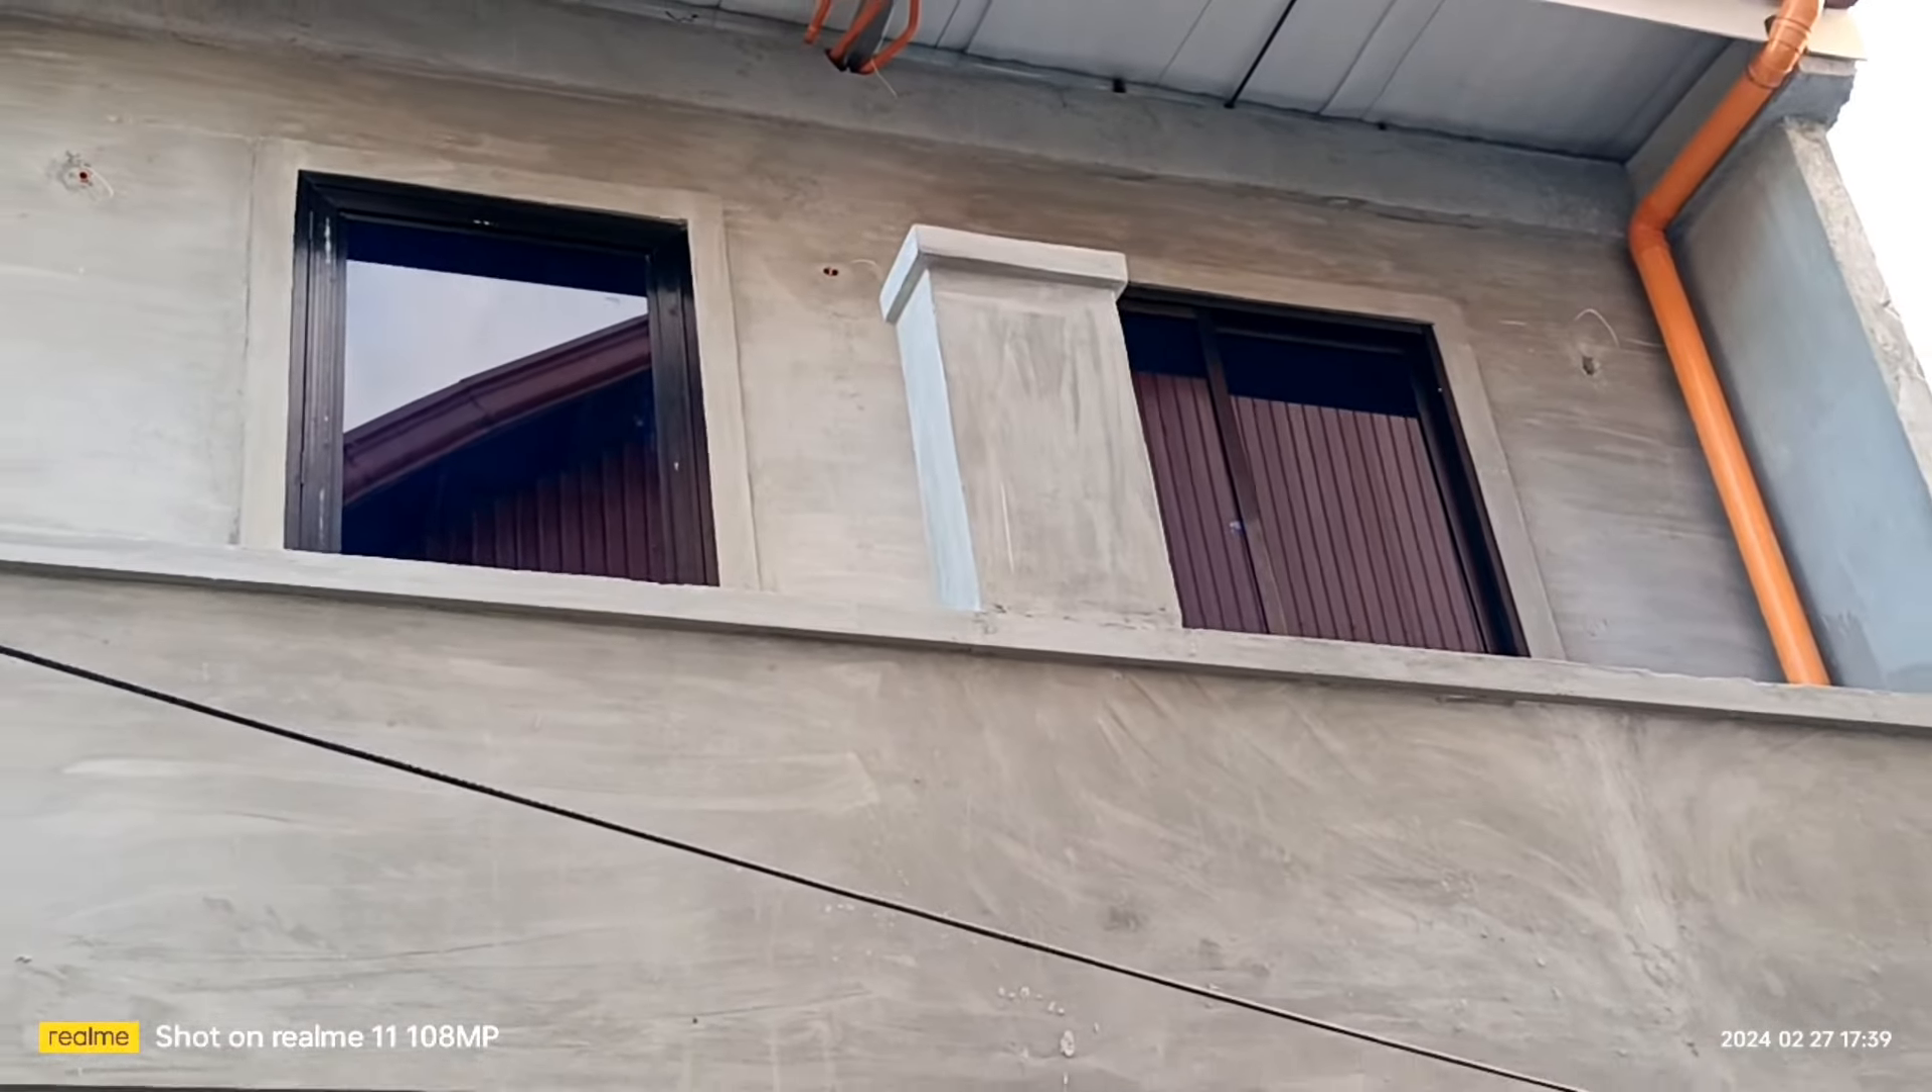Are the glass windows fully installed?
Yes.